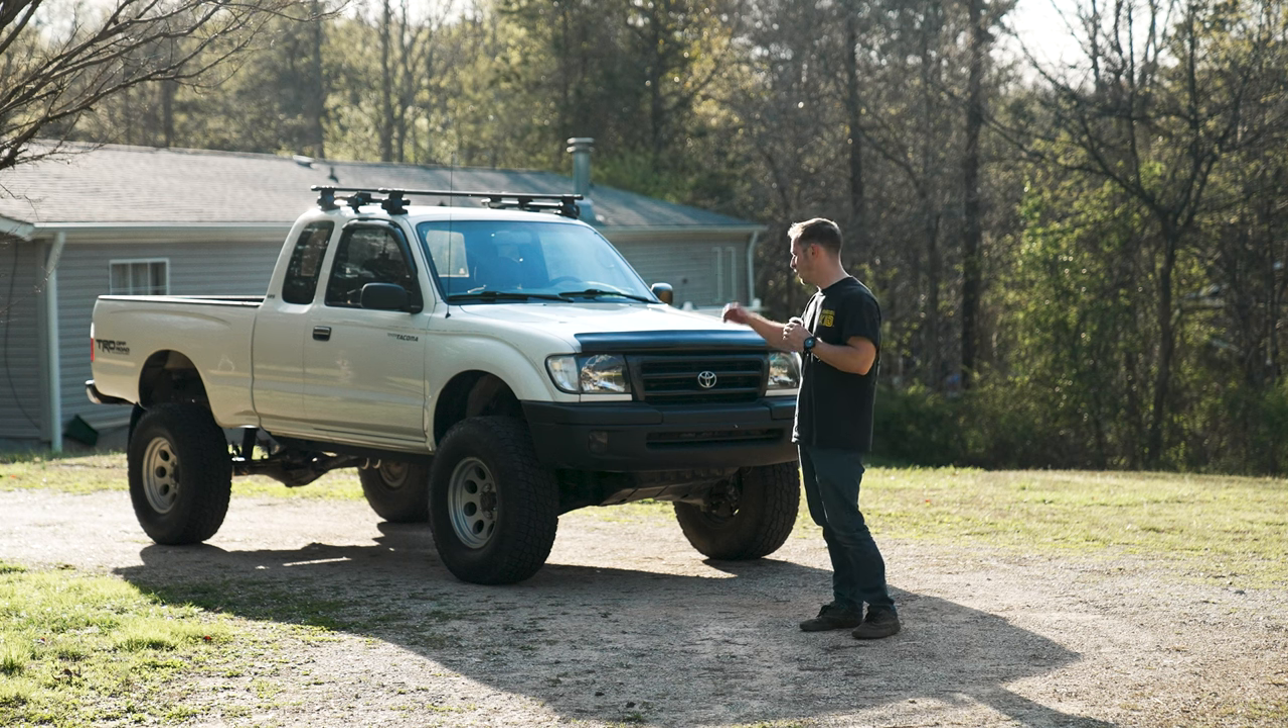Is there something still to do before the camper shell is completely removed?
No.